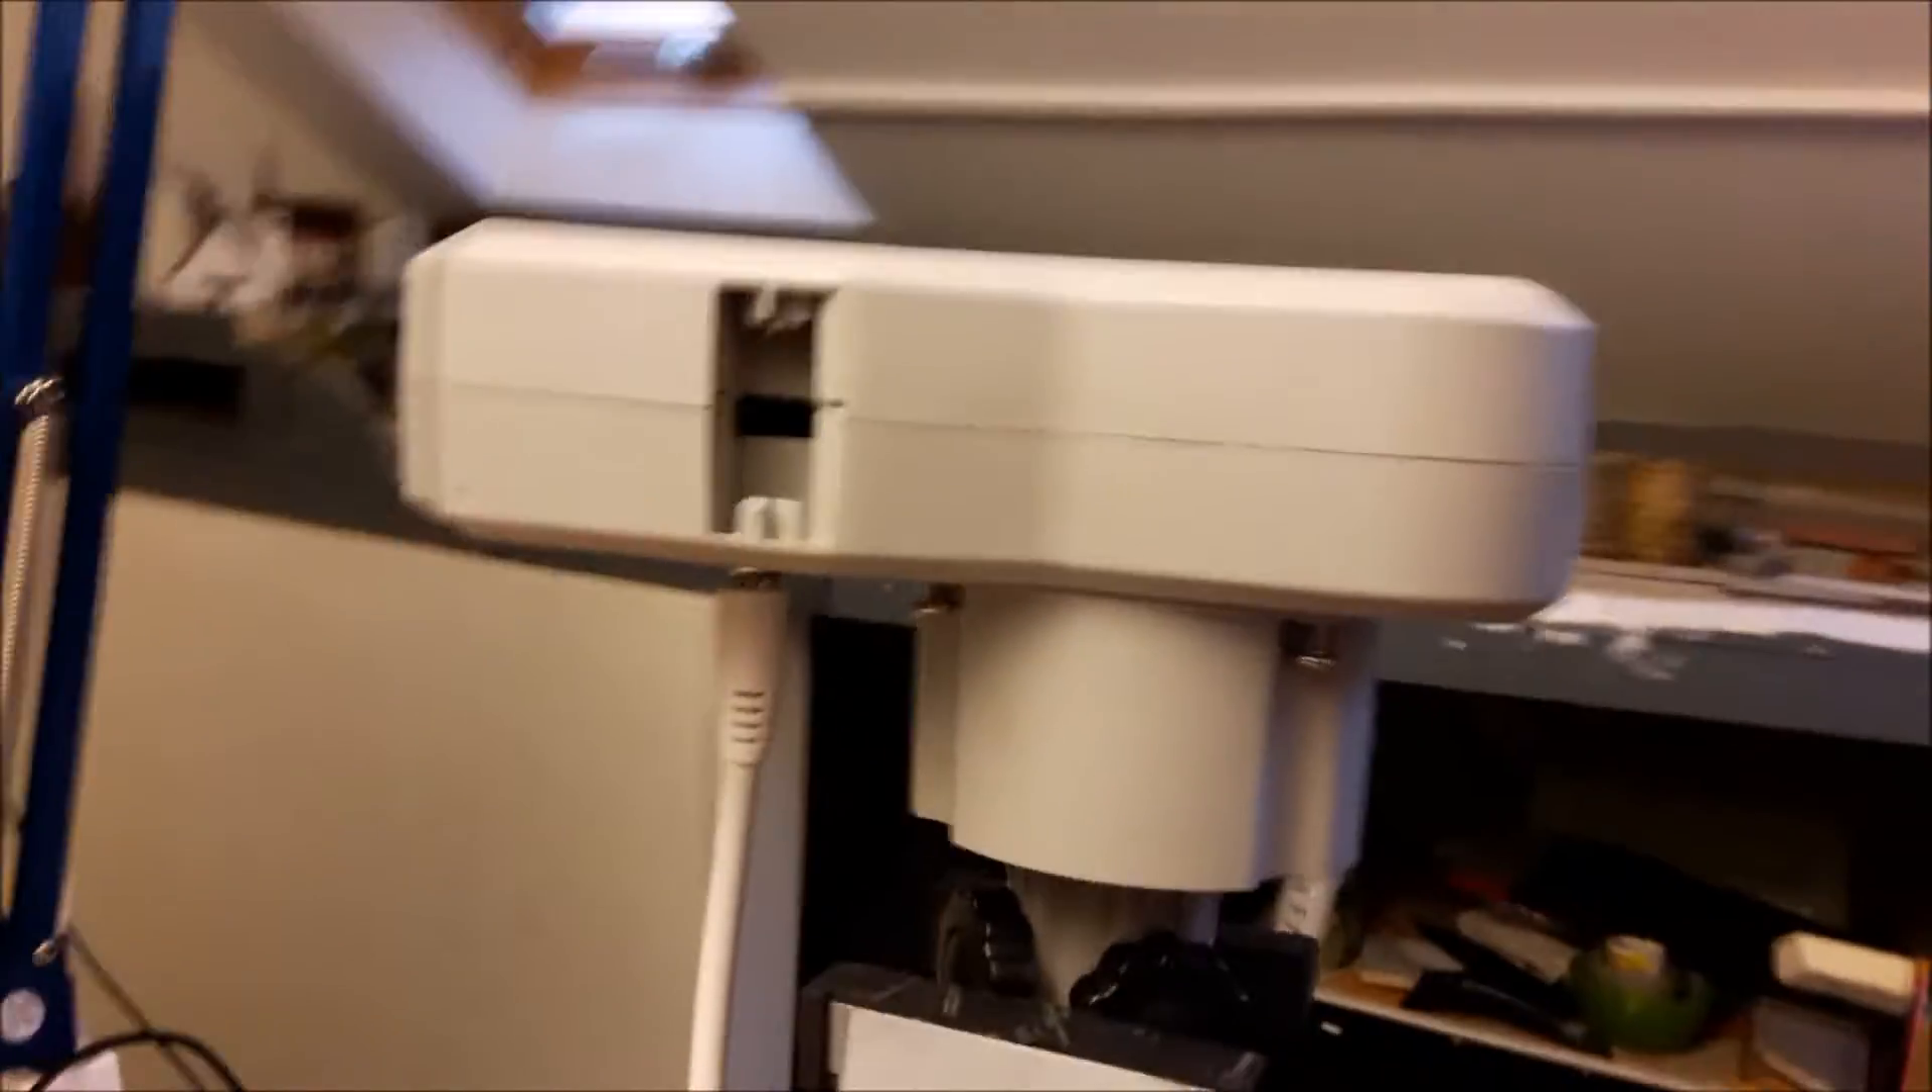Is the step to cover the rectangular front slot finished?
No.